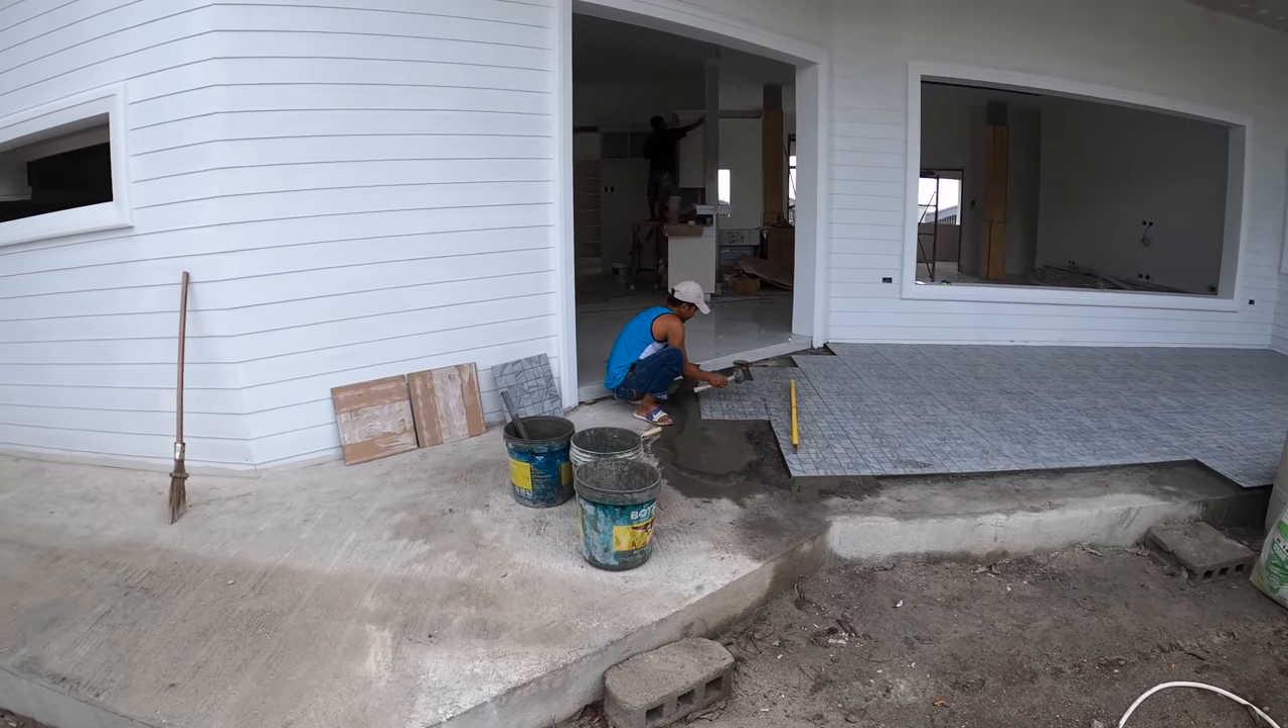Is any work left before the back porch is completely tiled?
Yes.